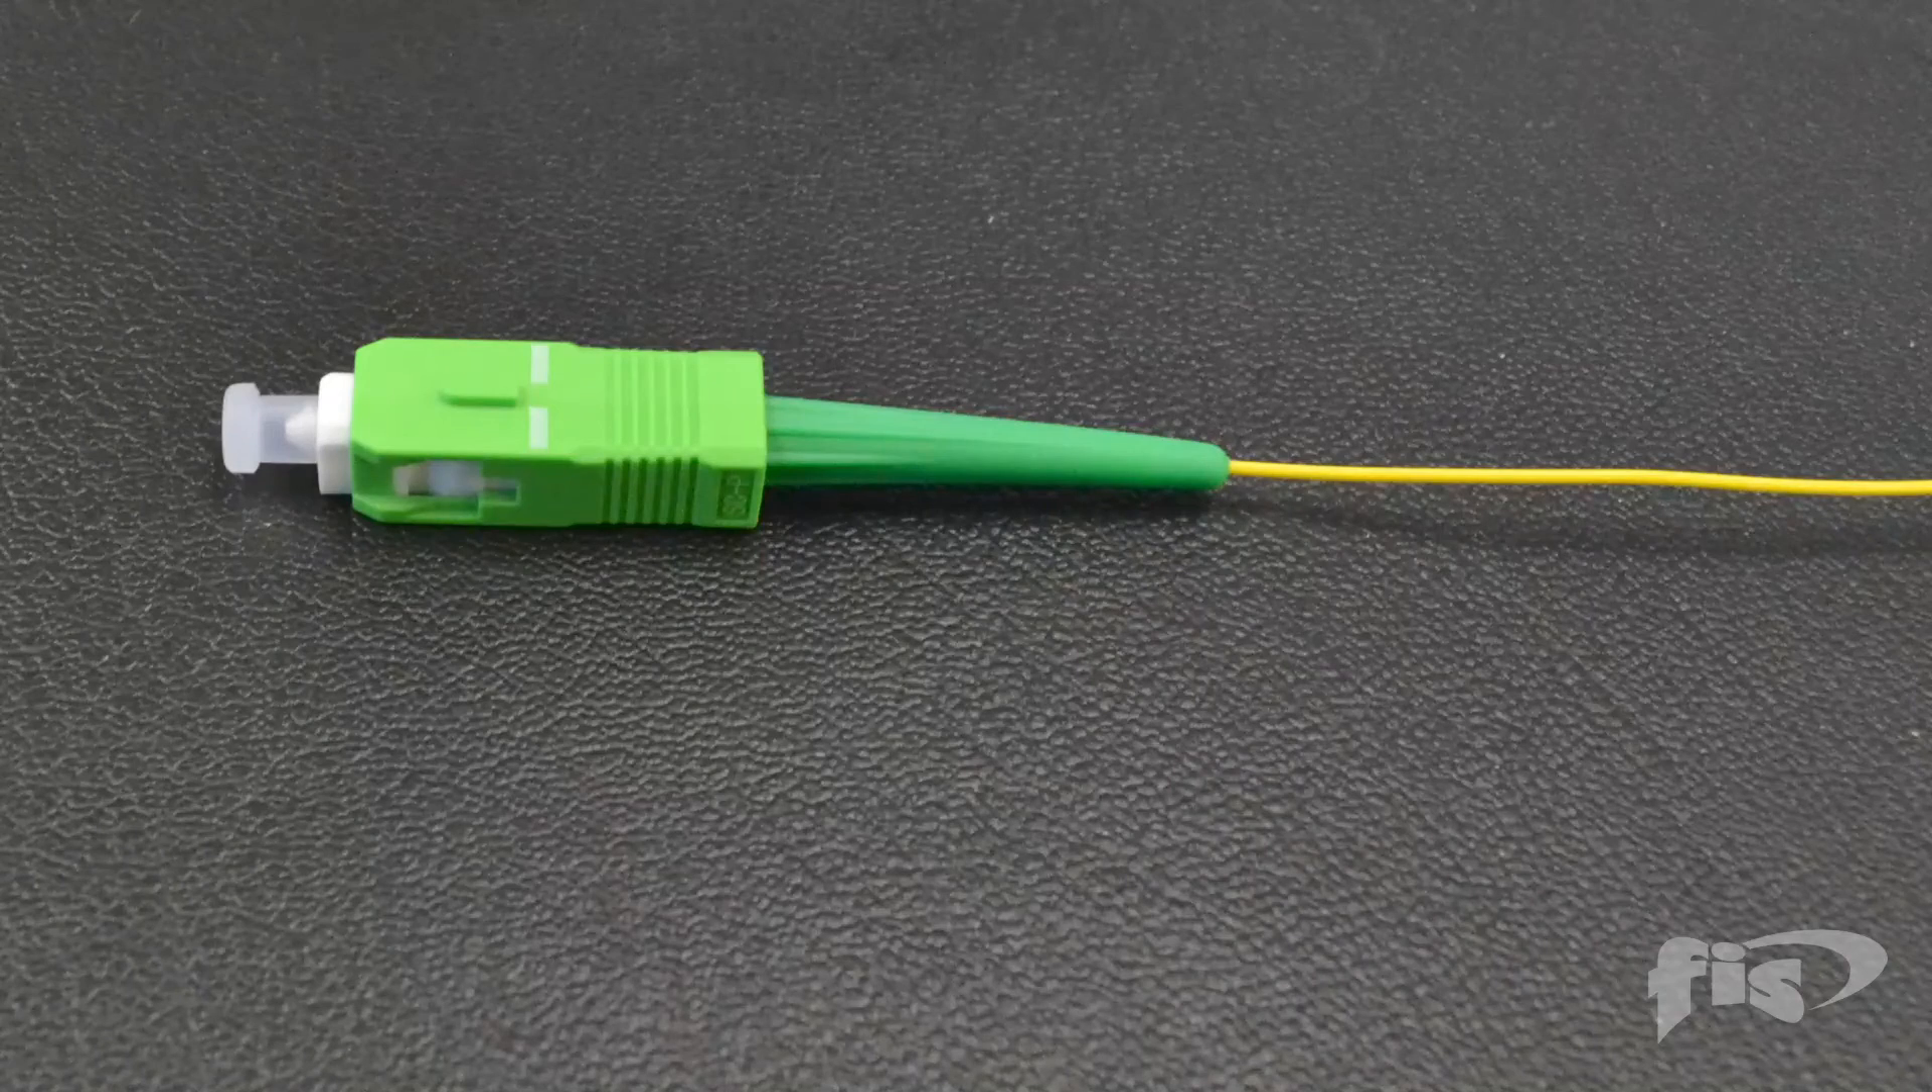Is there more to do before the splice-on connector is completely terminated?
No.